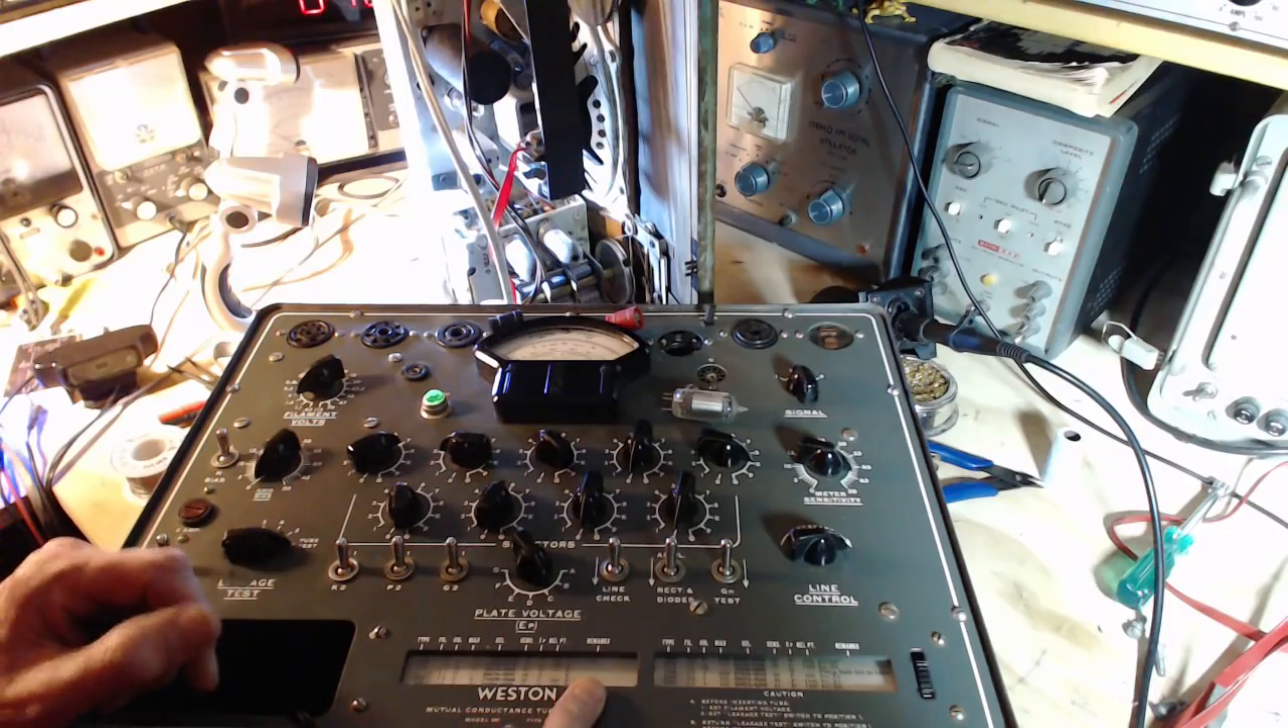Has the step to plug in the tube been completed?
No.